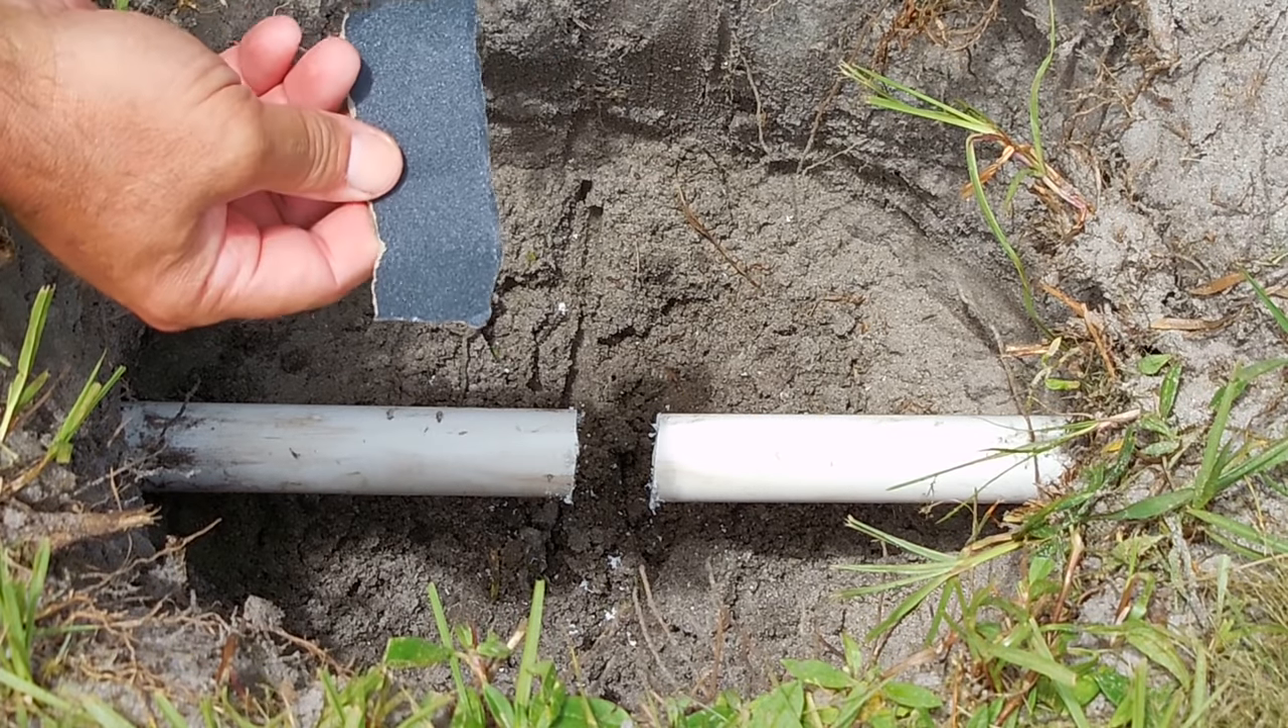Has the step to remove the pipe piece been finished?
Yes.